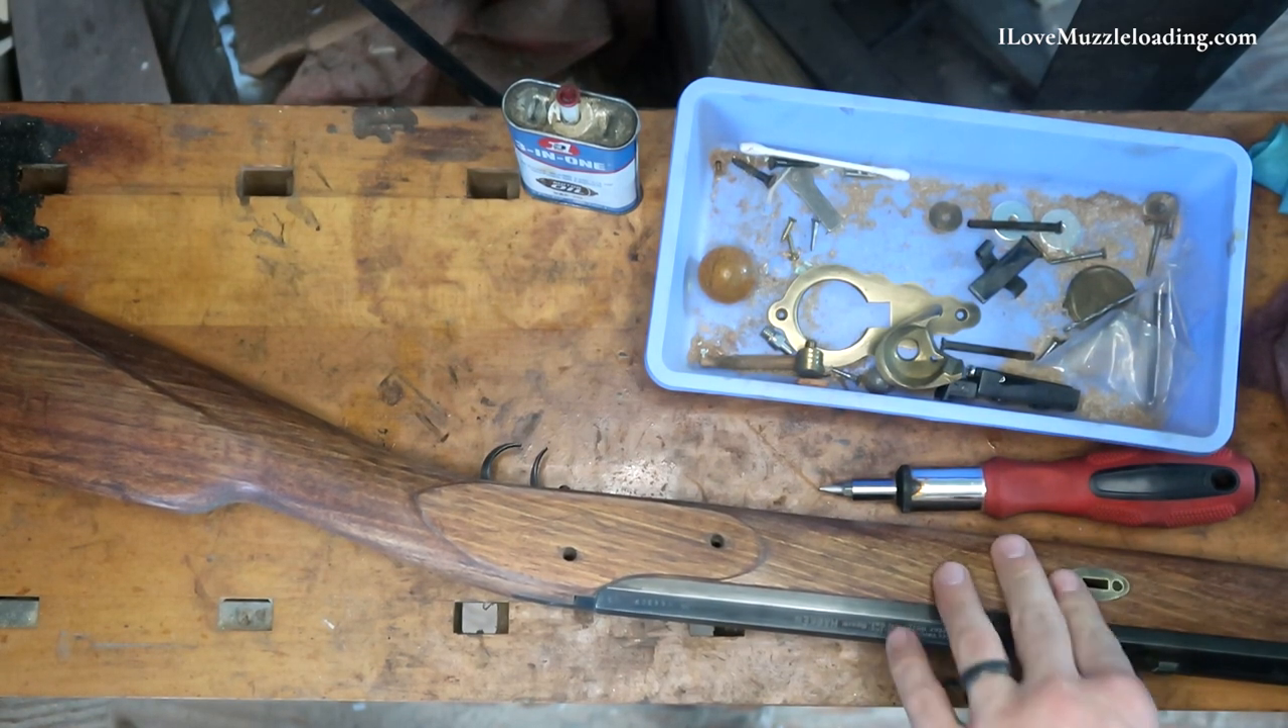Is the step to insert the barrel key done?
No.